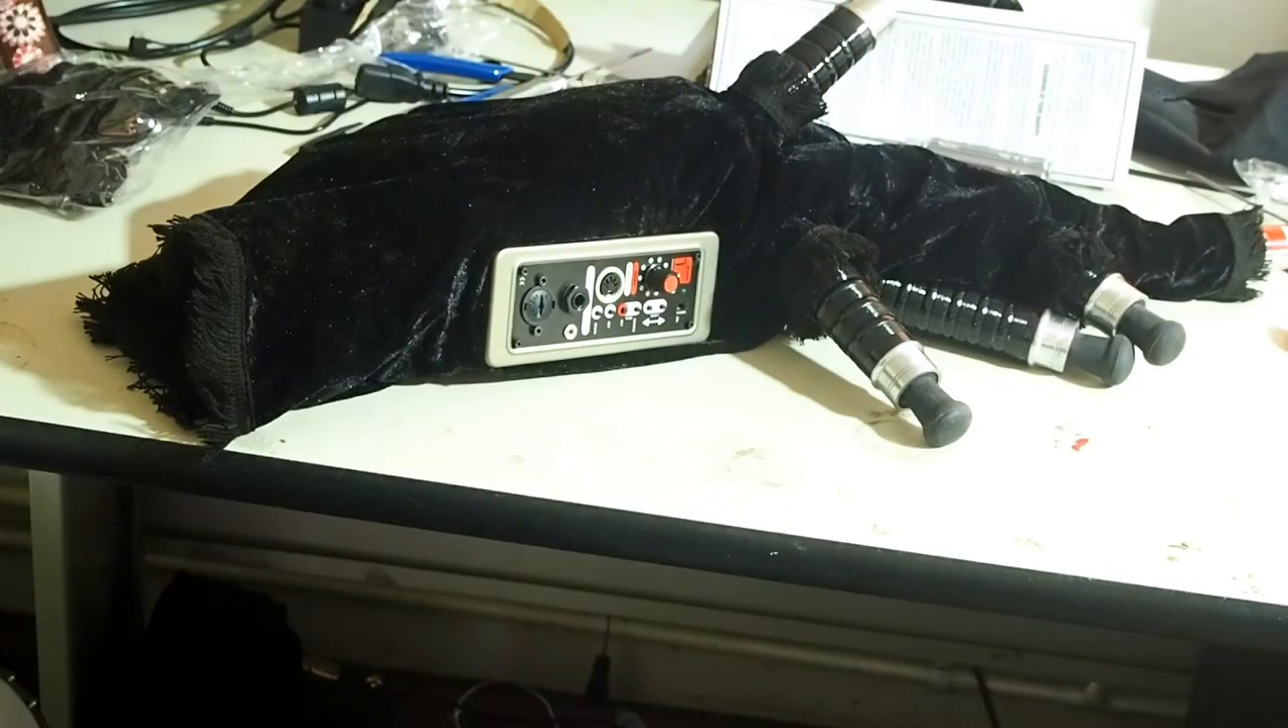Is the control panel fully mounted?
Yes.